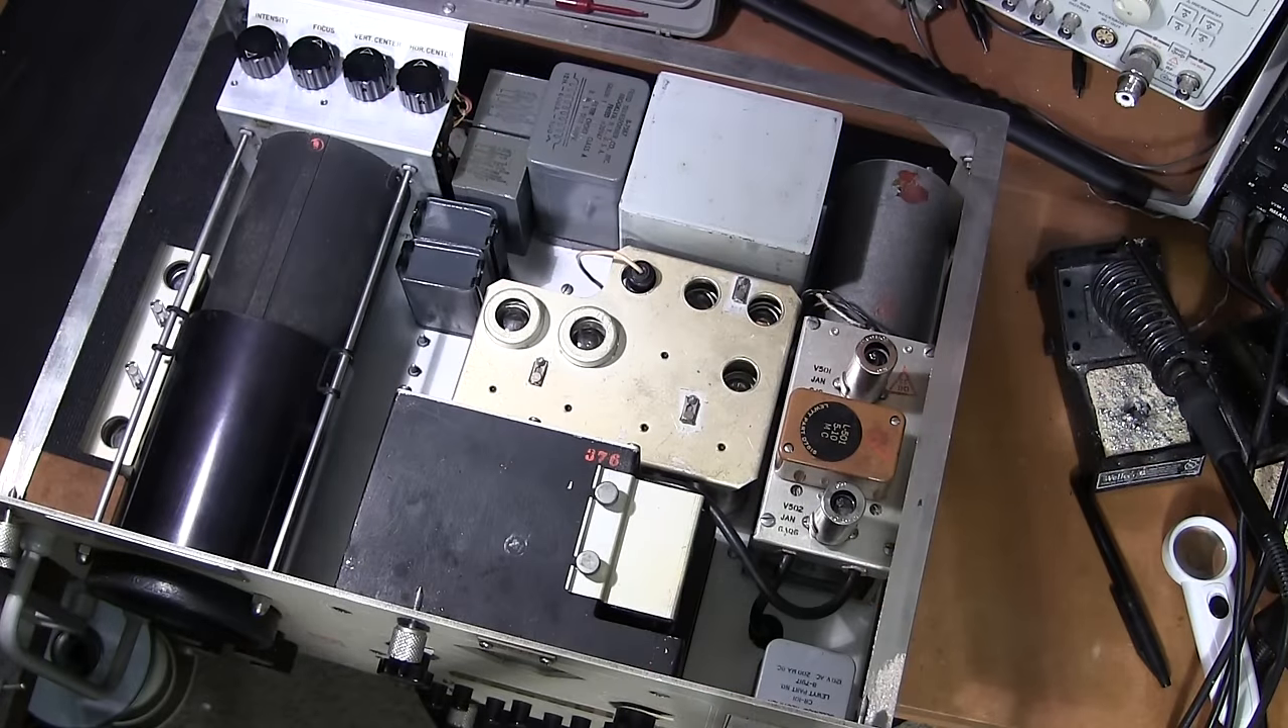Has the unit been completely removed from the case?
Yes.